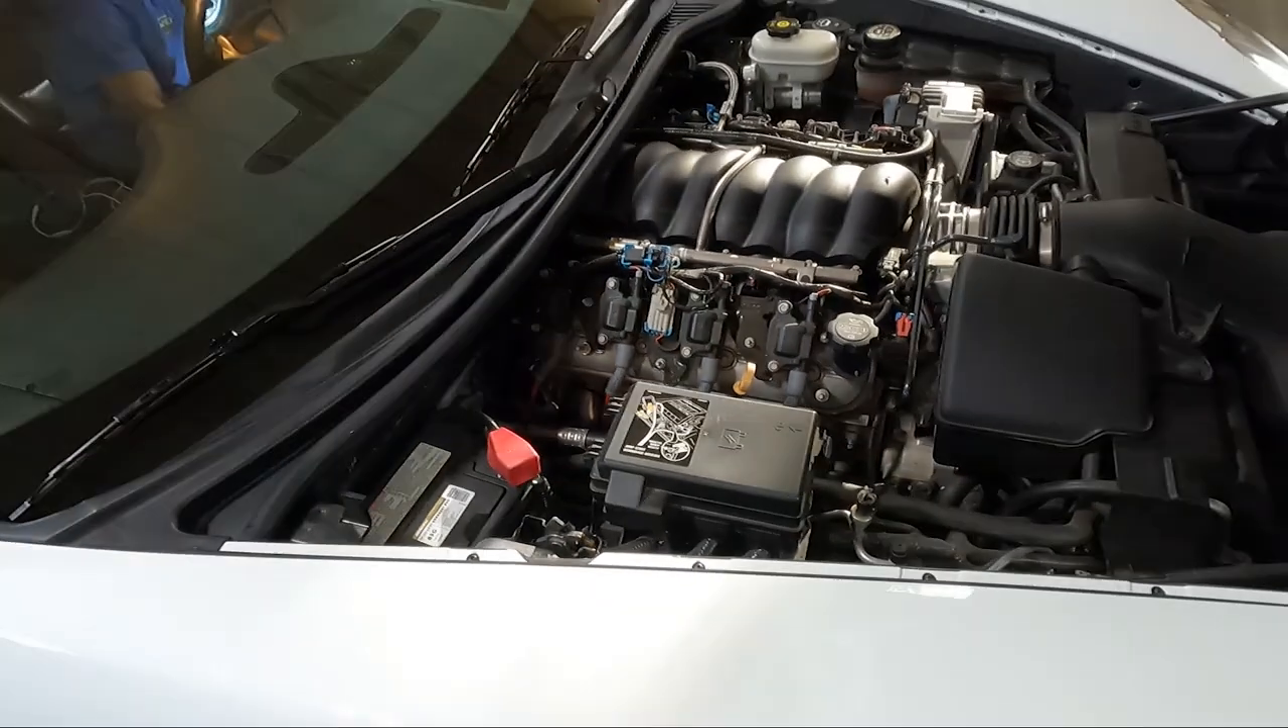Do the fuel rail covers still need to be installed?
Yes.